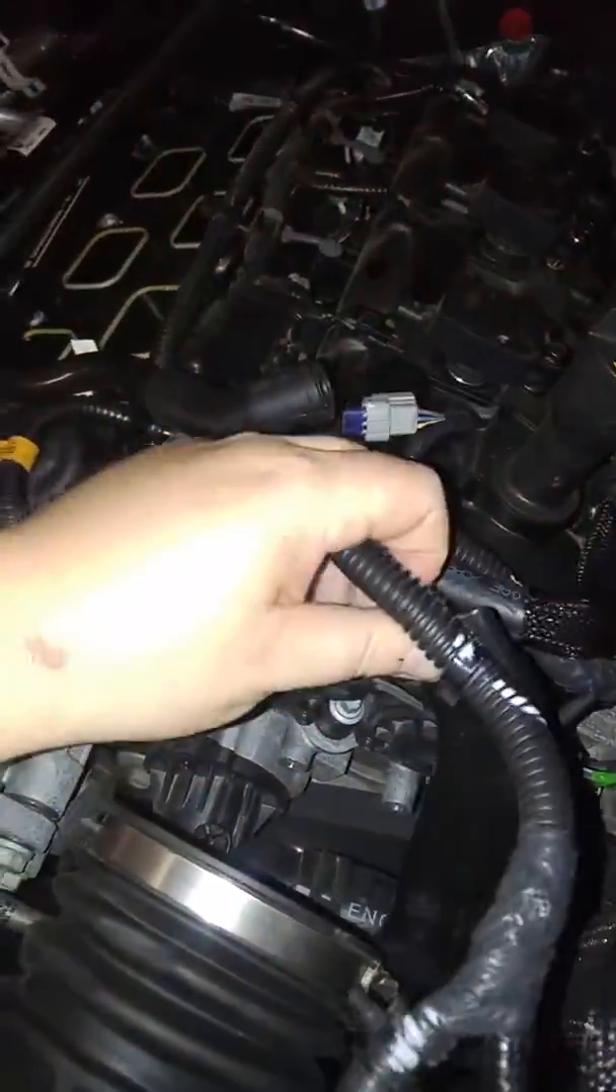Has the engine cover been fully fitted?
No.